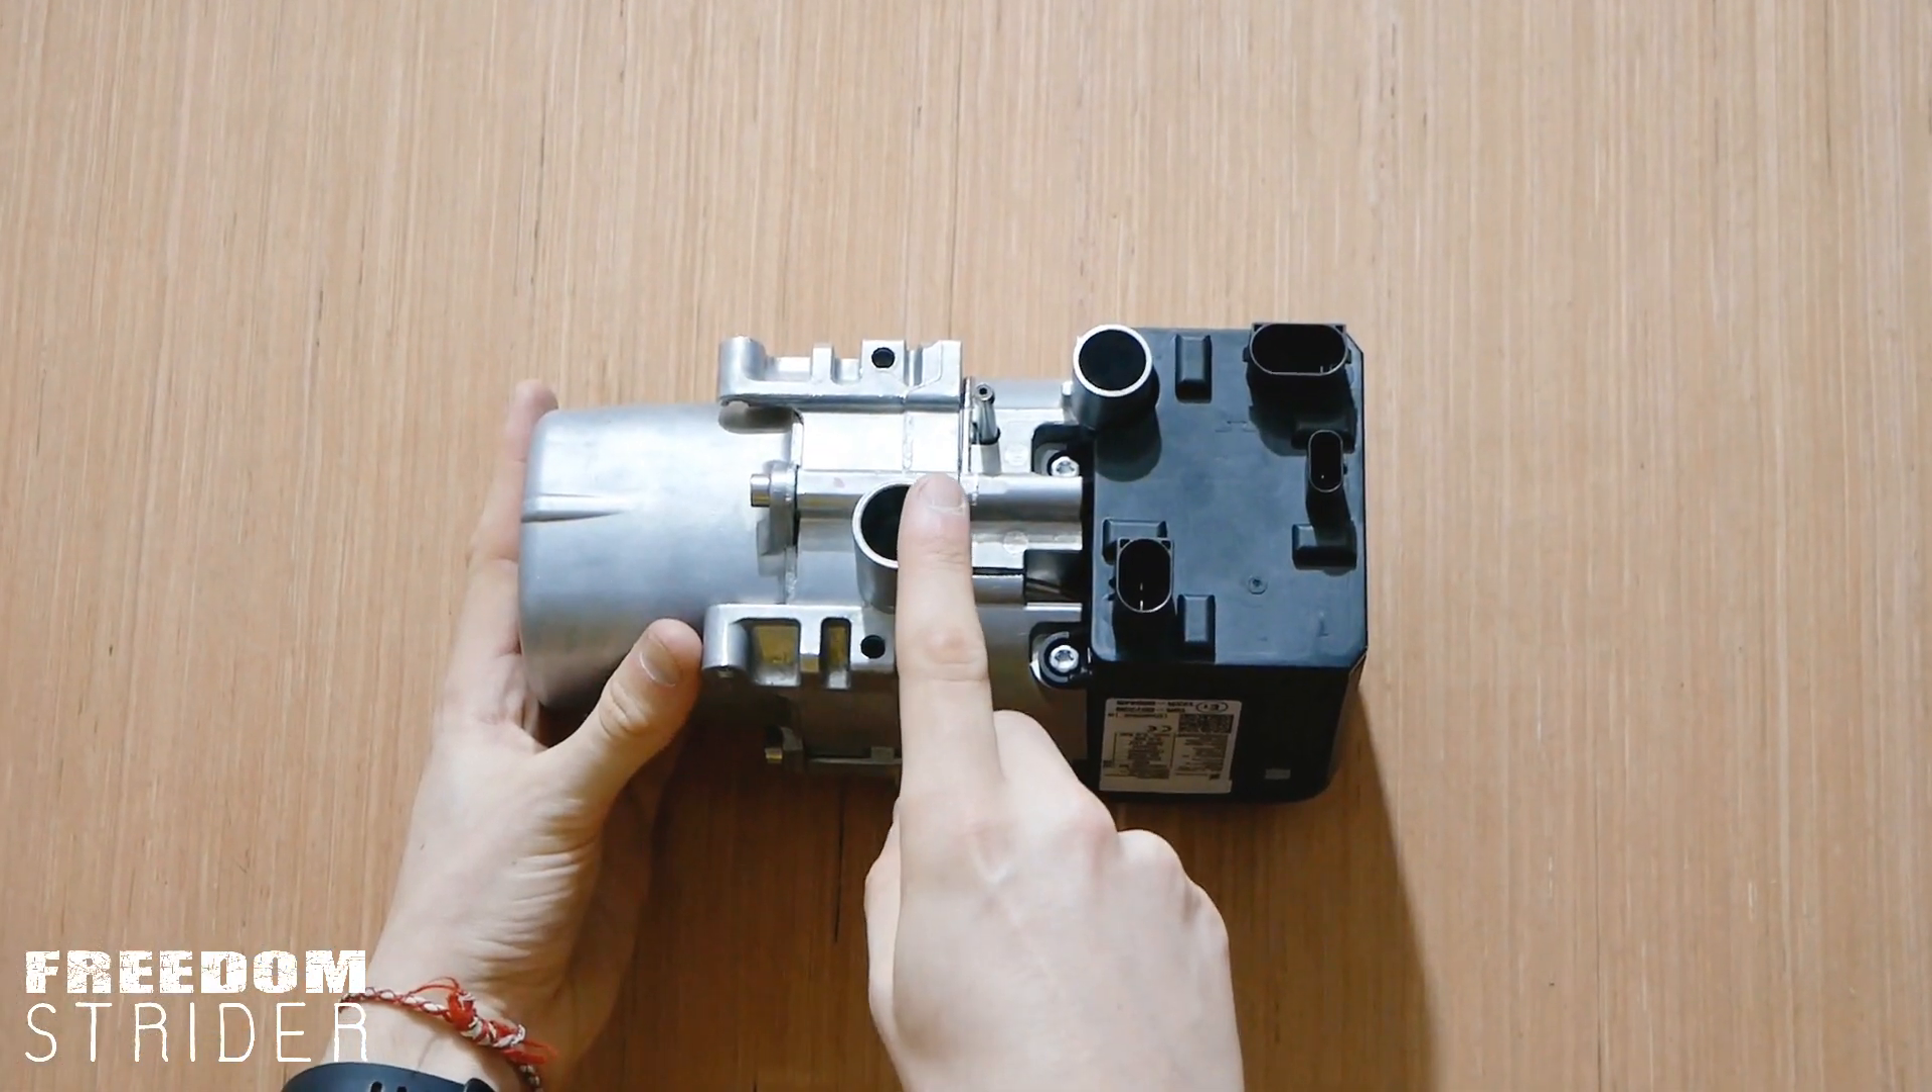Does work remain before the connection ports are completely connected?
Yes.